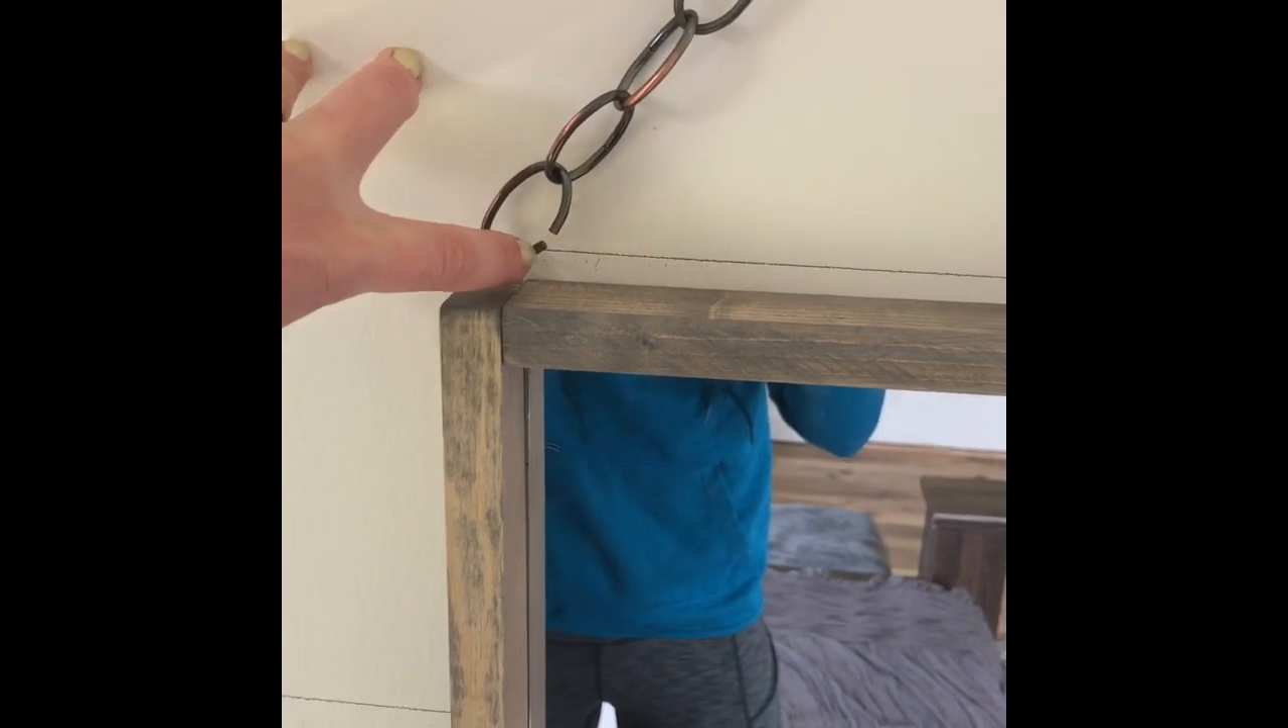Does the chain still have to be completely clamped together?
Yes.